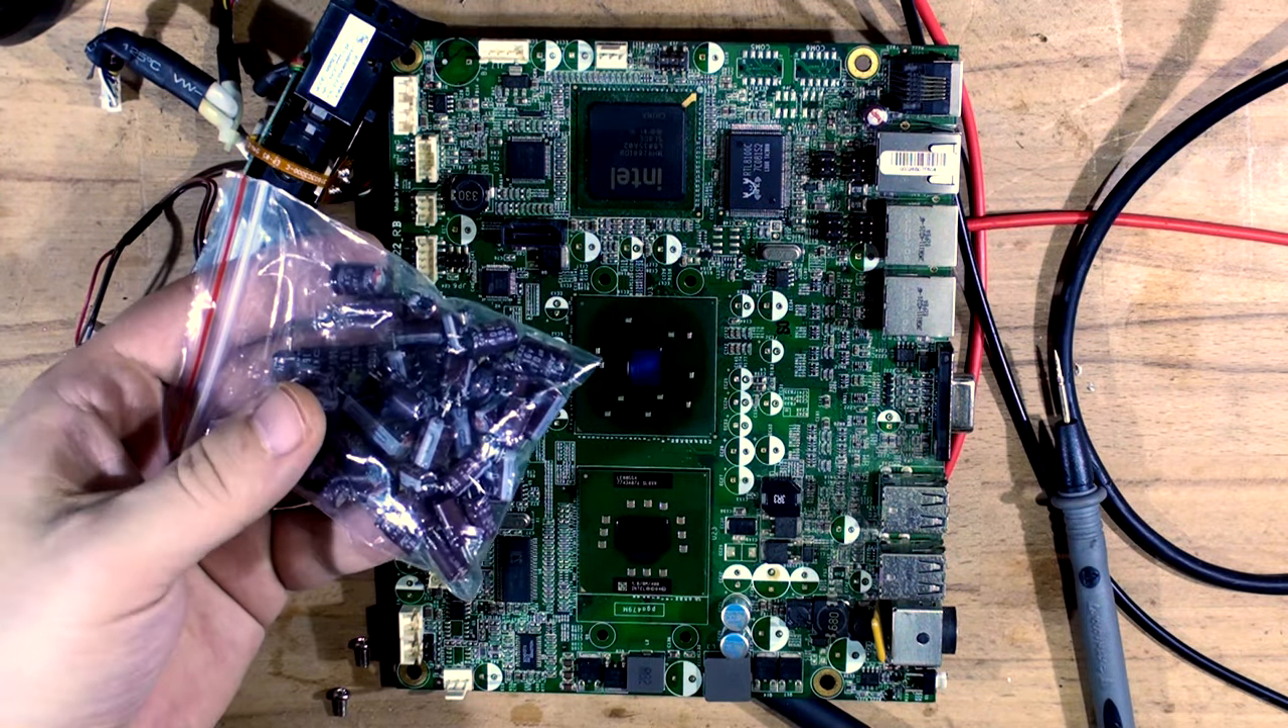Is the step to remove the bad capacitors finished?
Yes.